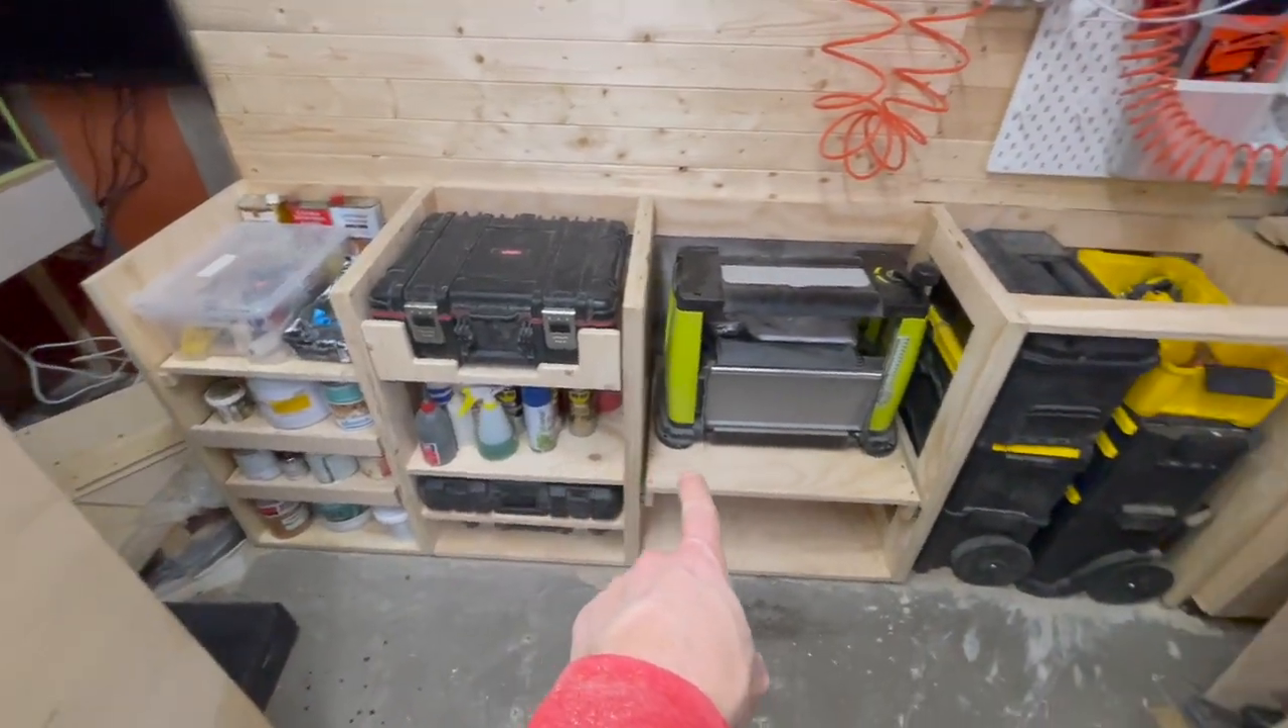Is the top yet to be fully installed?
Yes.